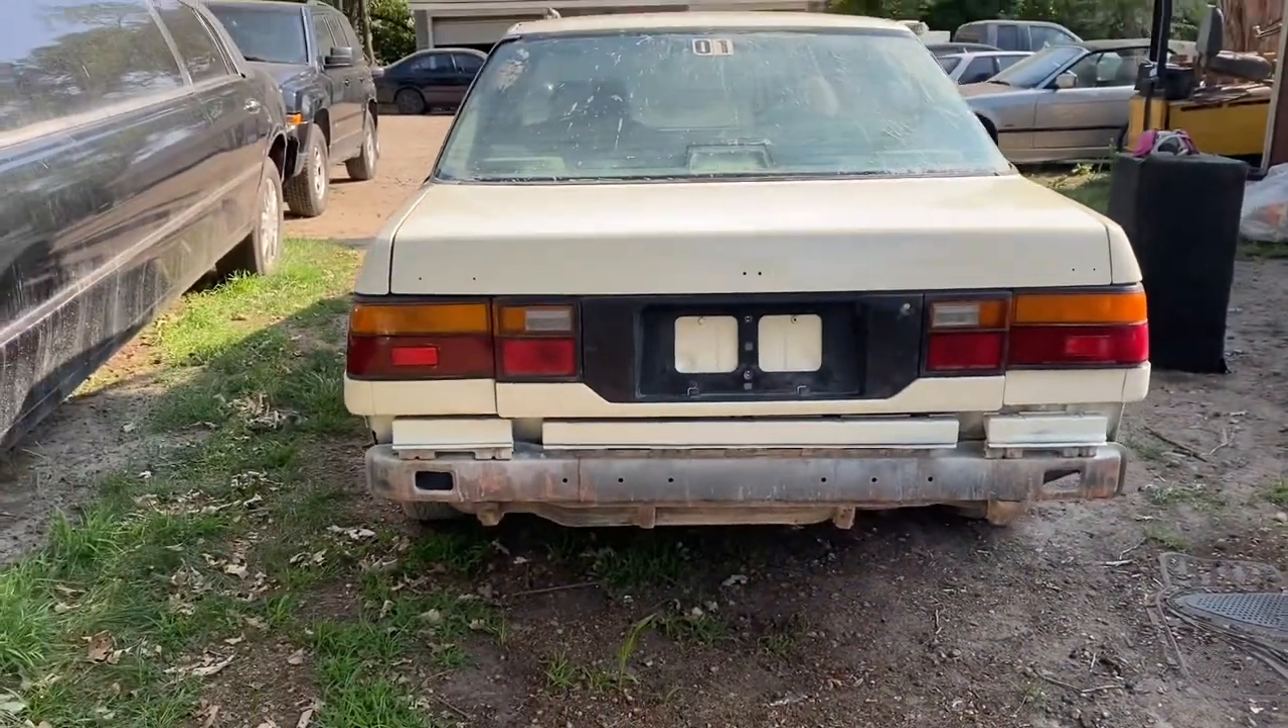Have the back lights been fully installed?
Yes.